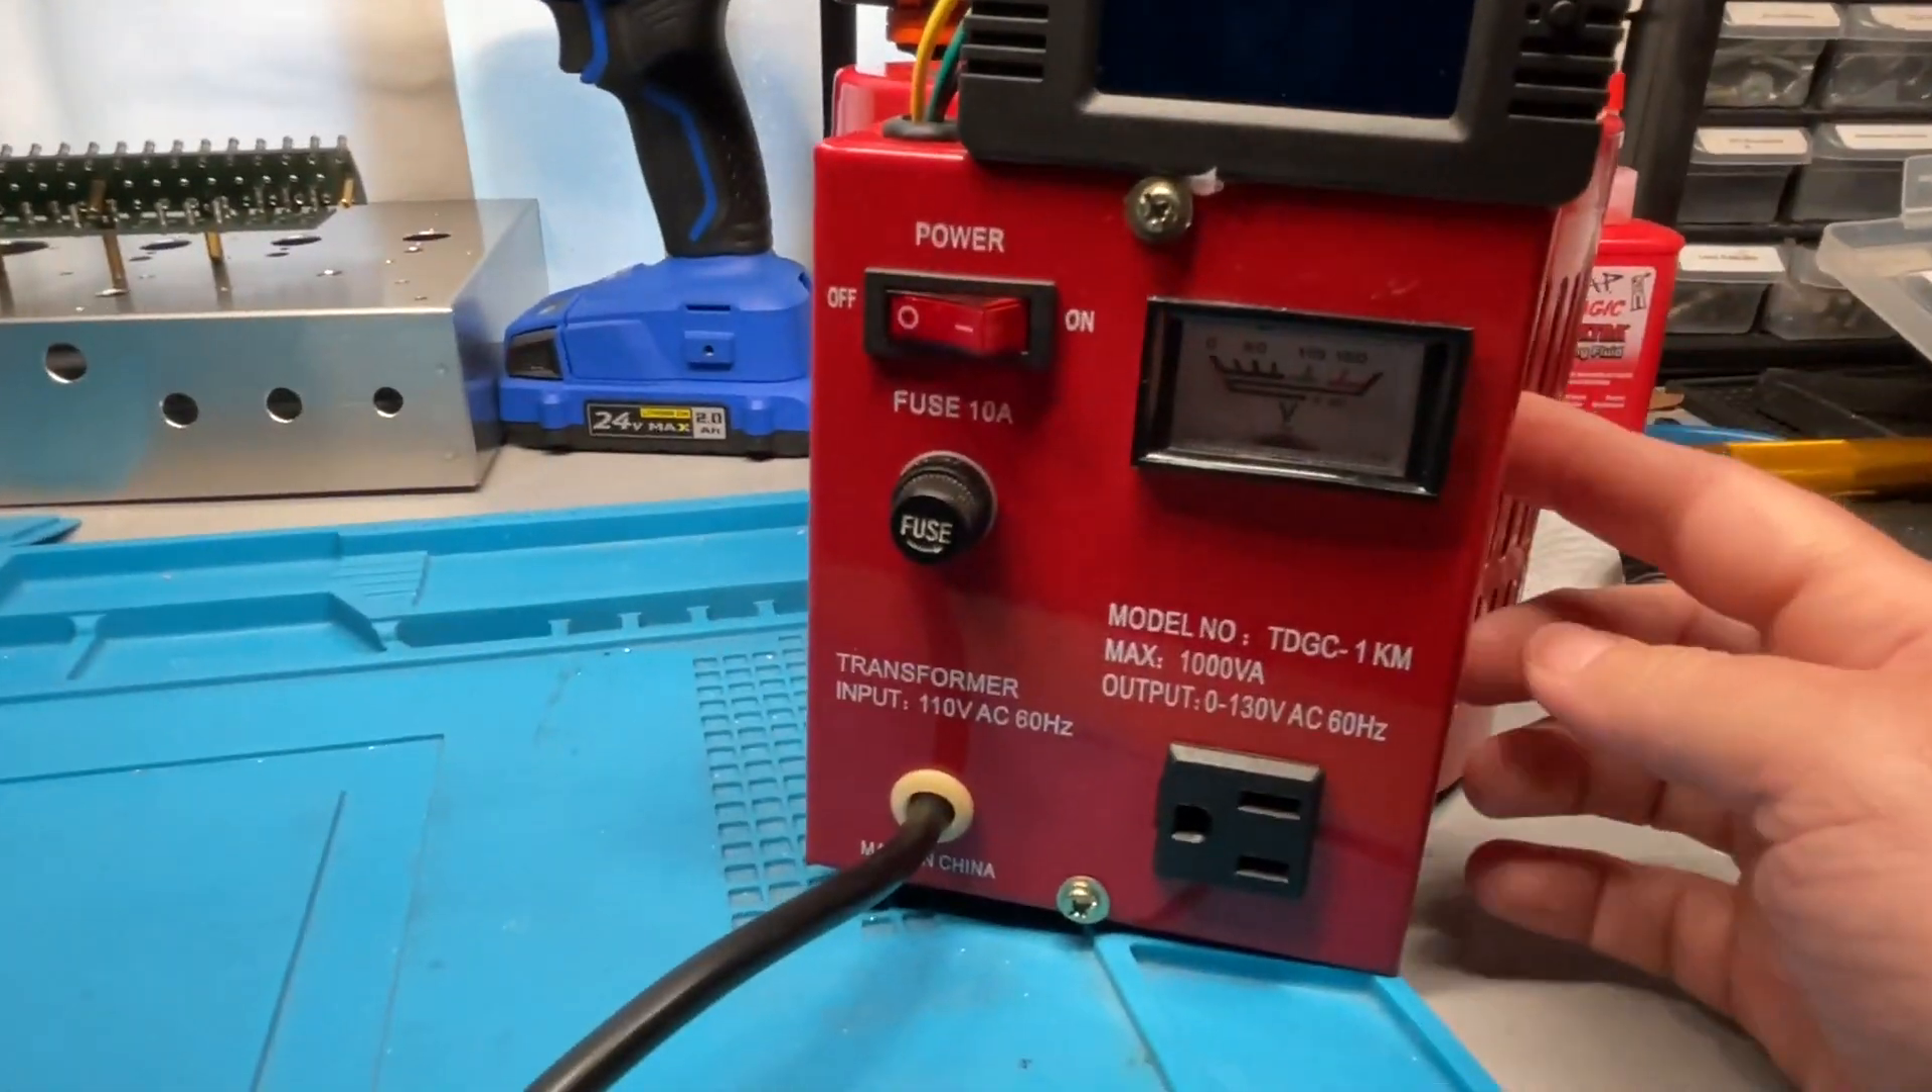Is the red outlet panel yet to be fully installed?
No.